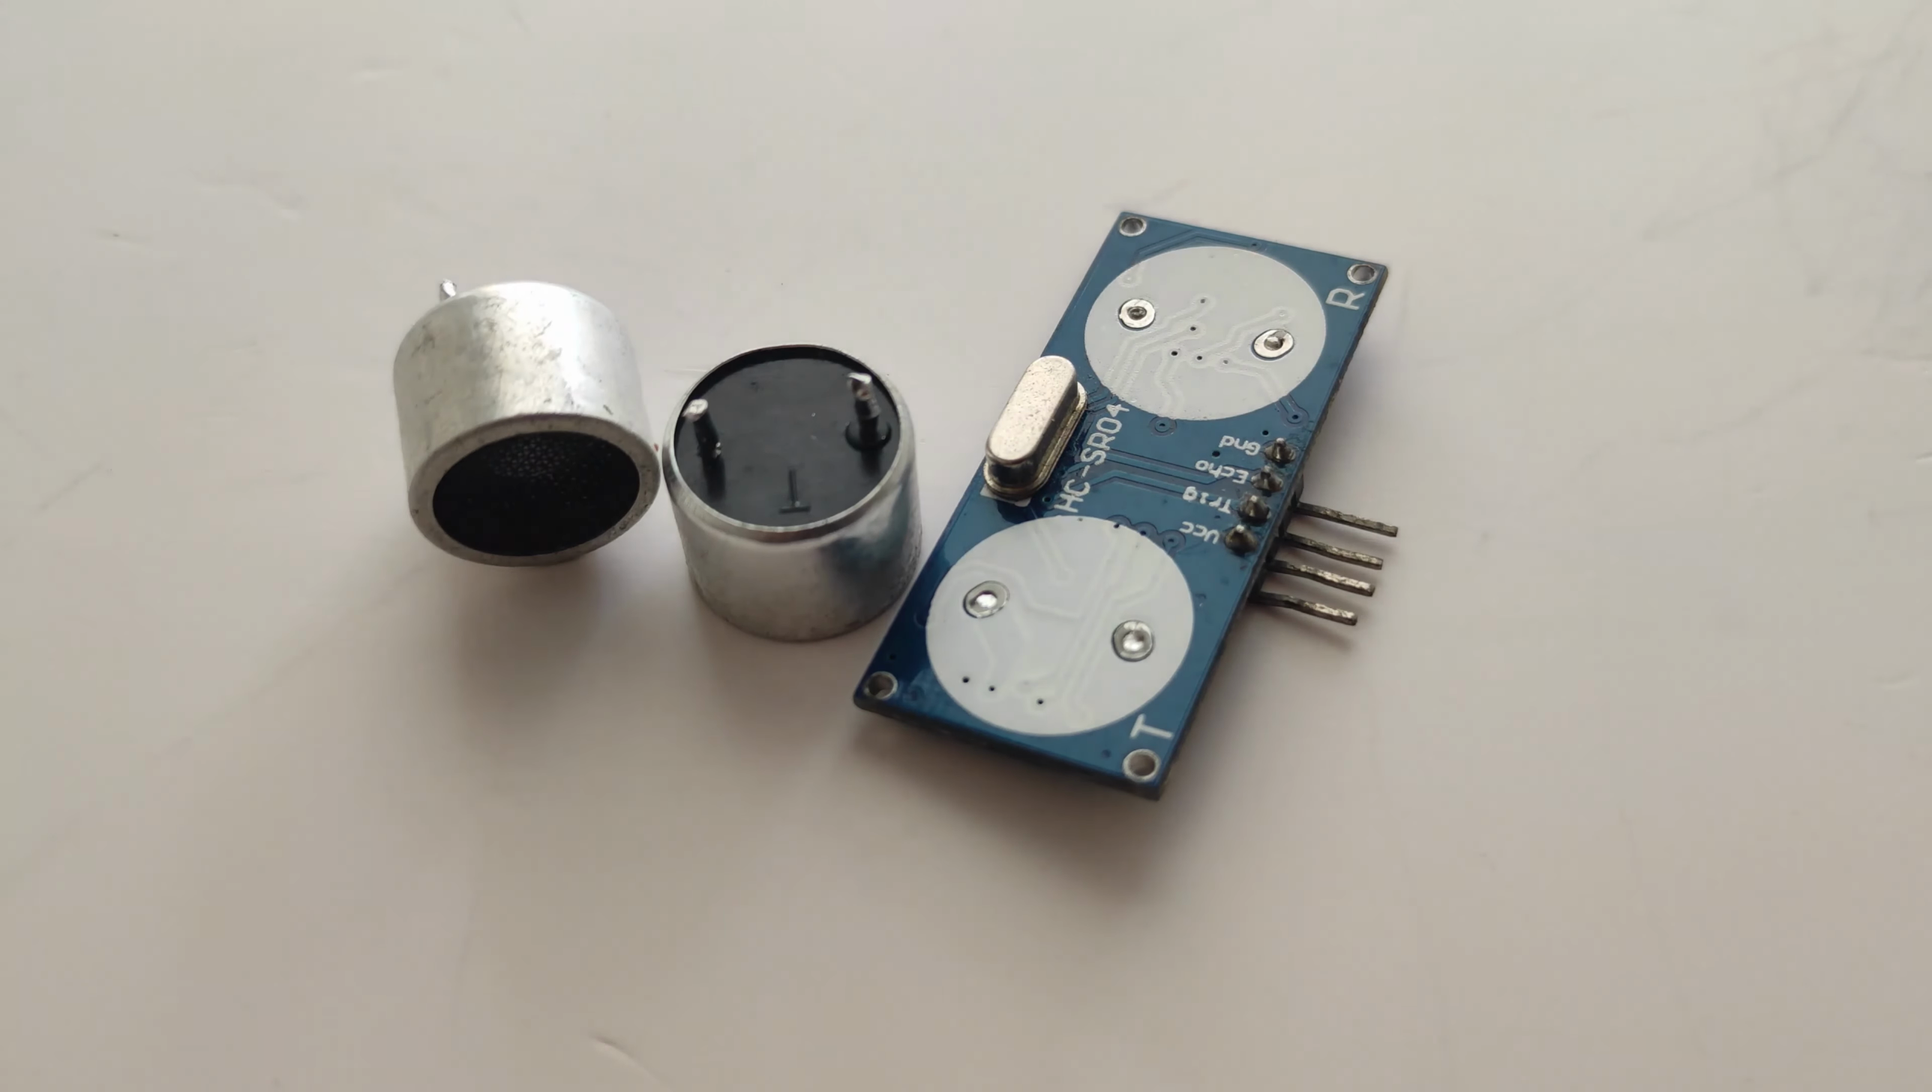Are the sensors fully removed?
Yes.